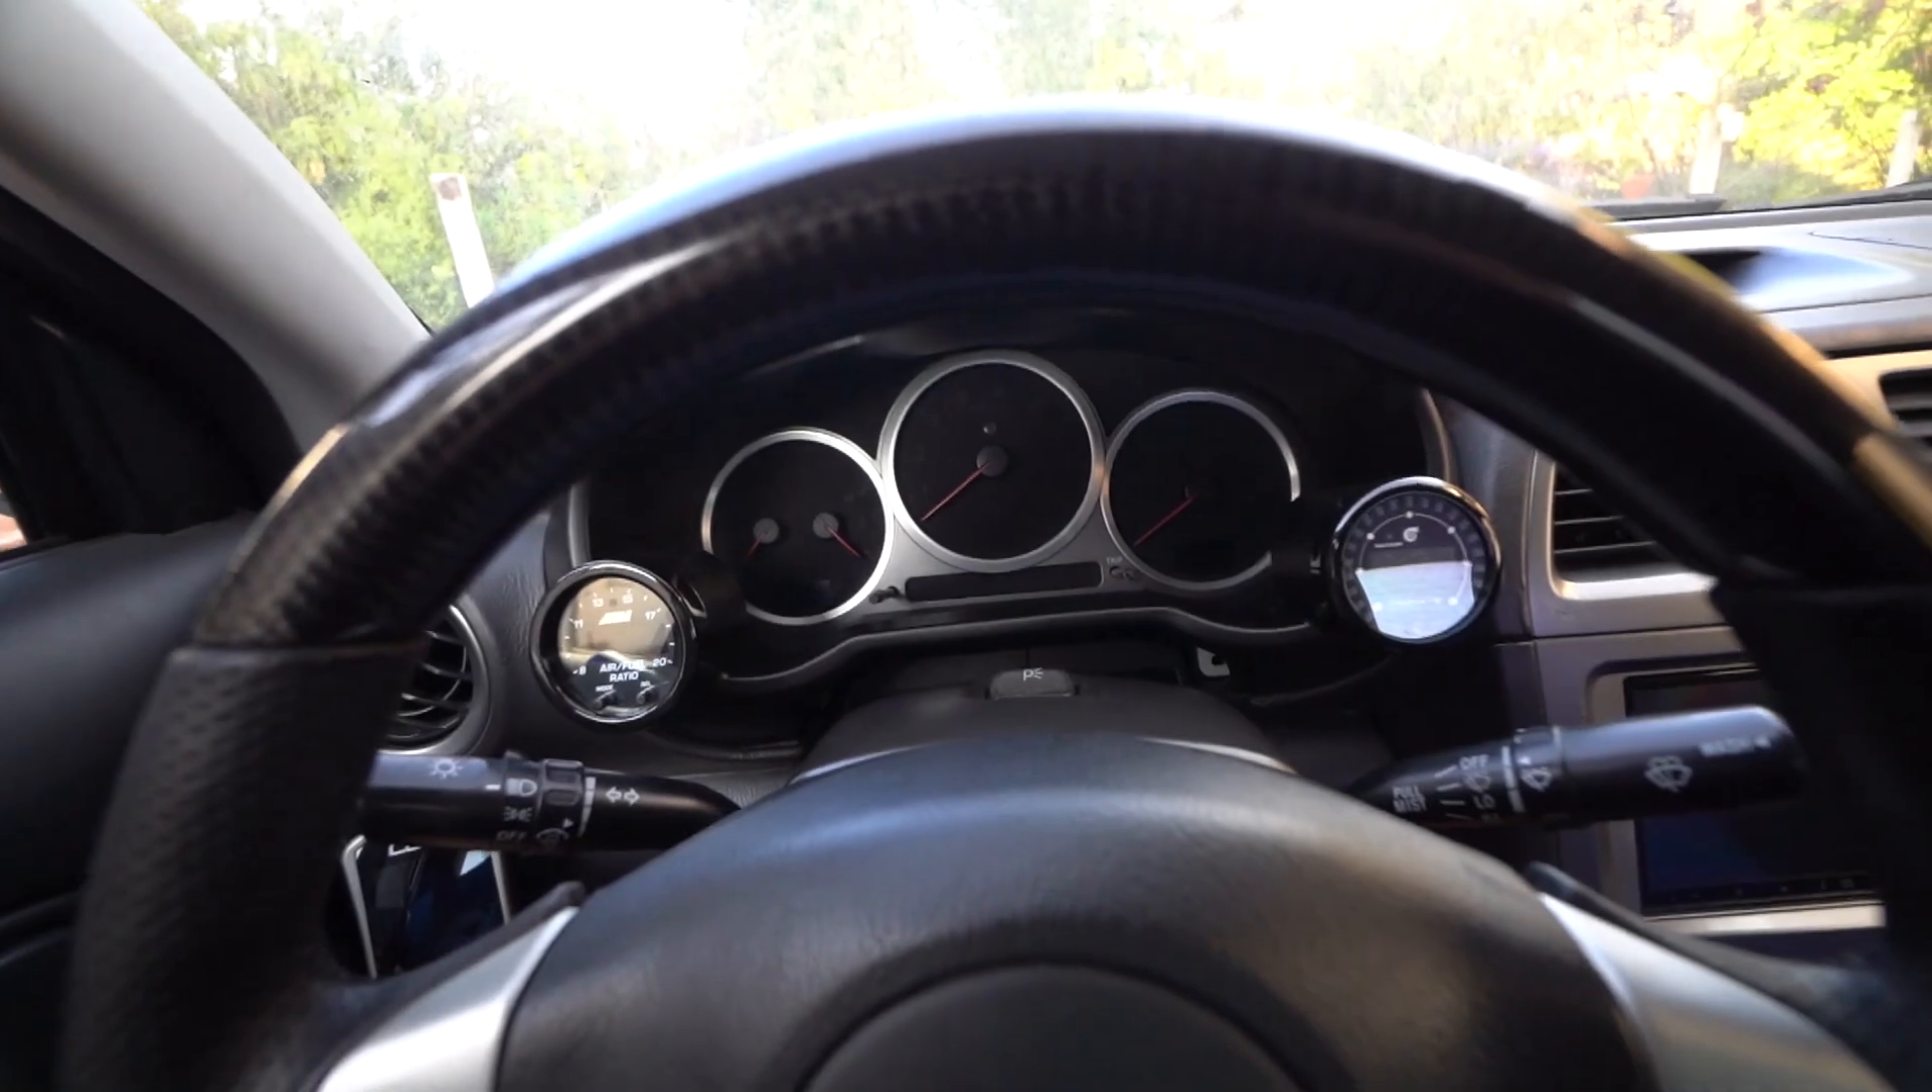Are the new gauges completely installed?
Yes.